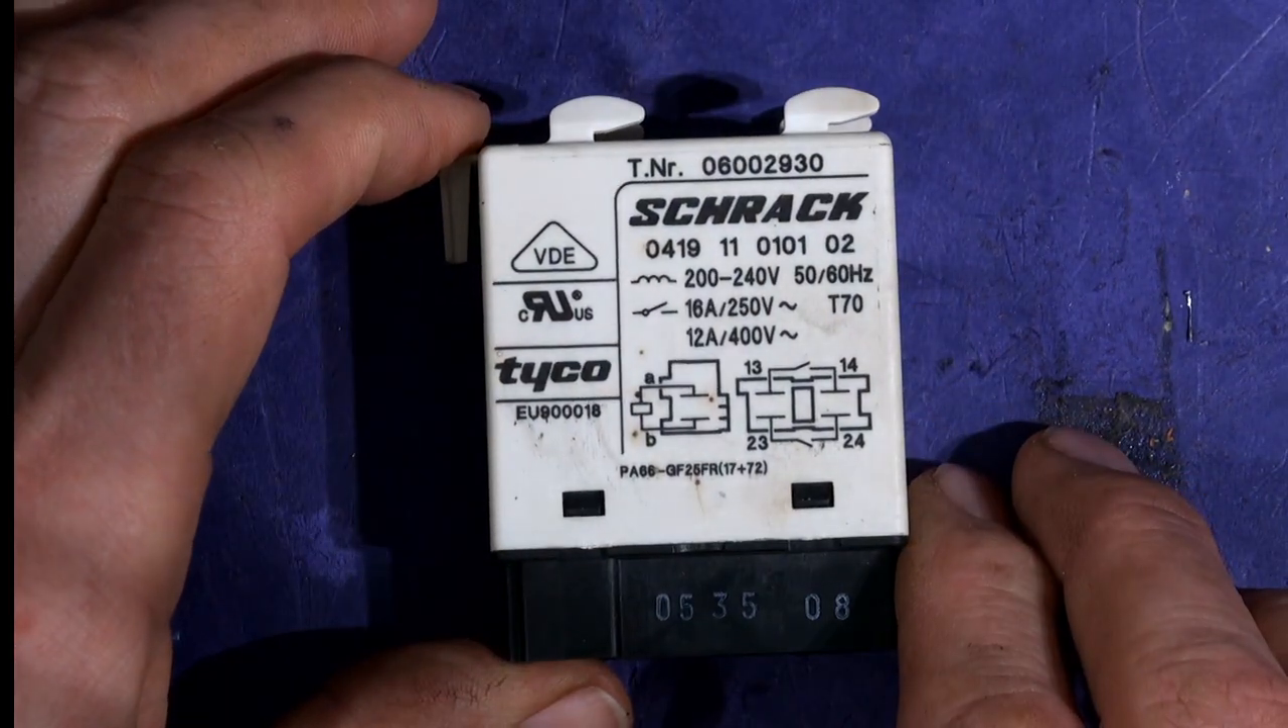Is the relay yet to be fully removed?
No.